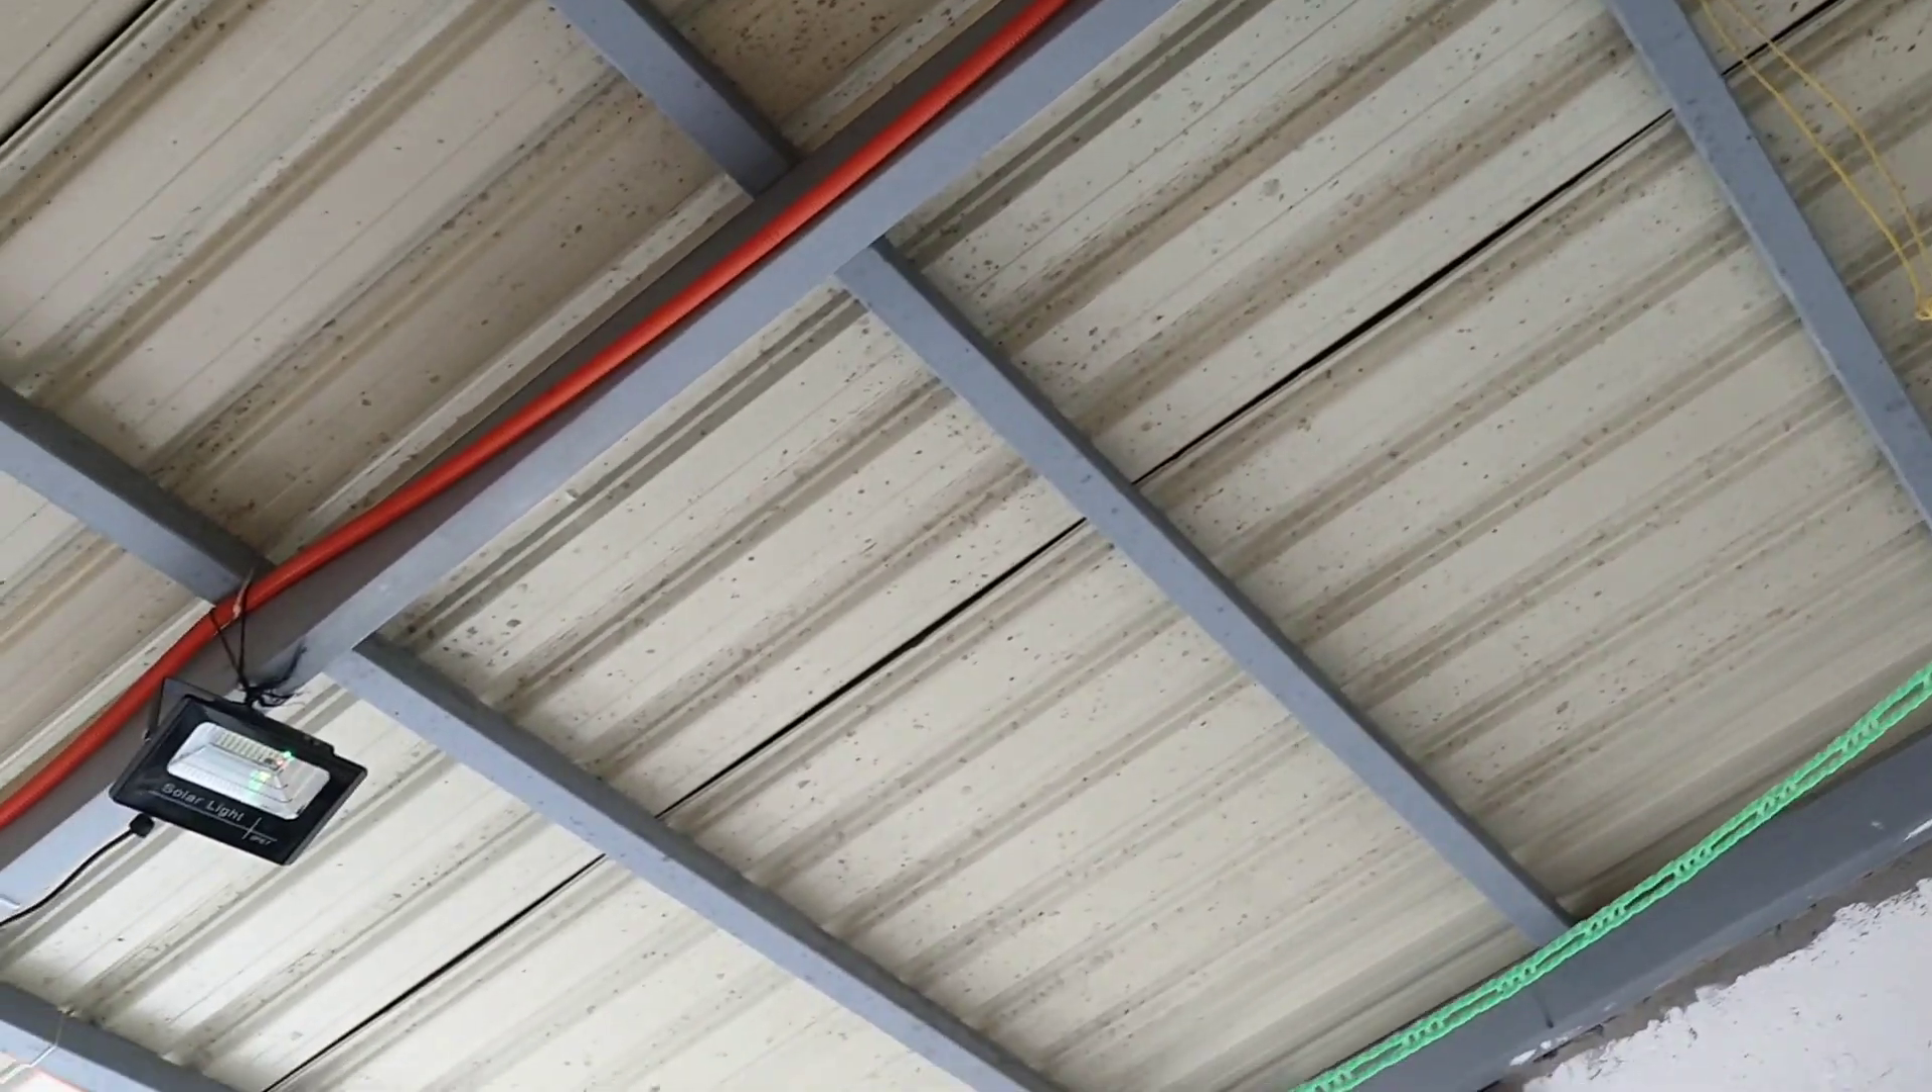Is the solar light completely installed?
Yes.